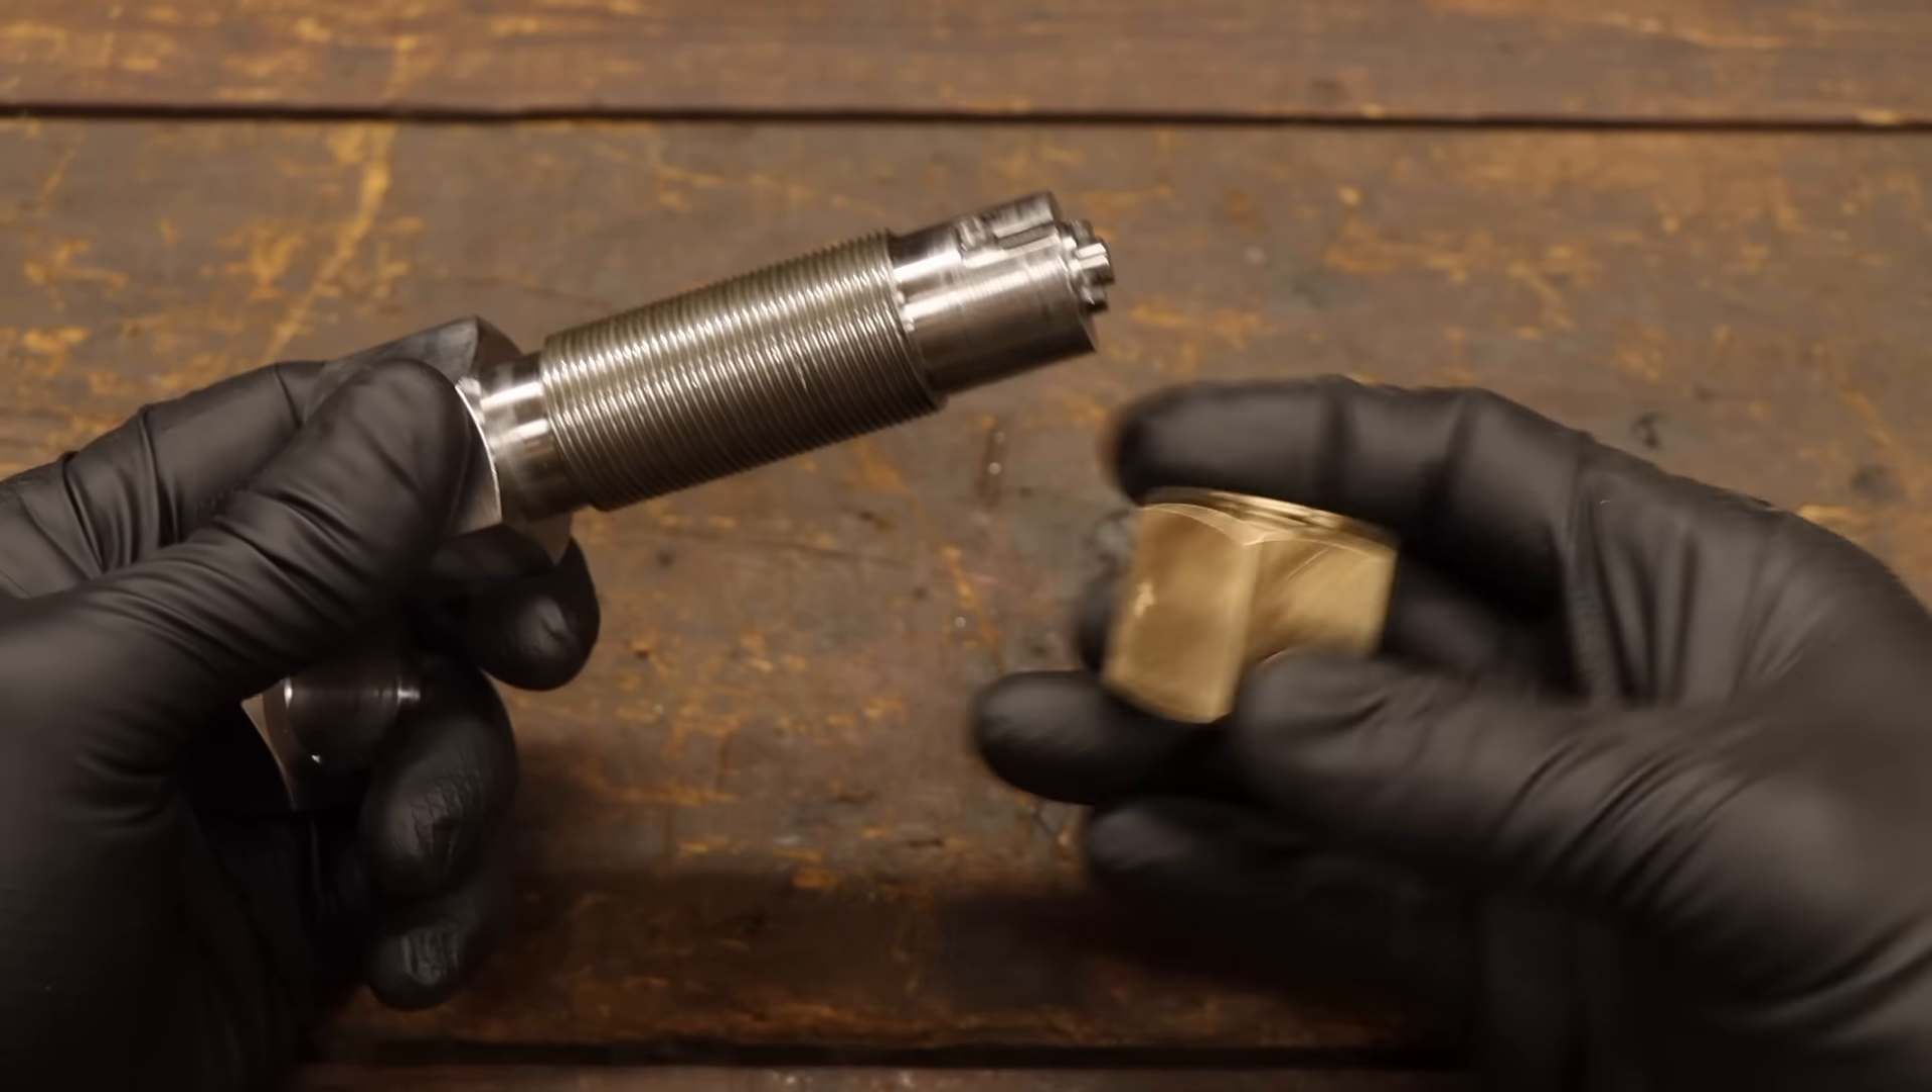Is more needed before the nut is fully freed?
No.